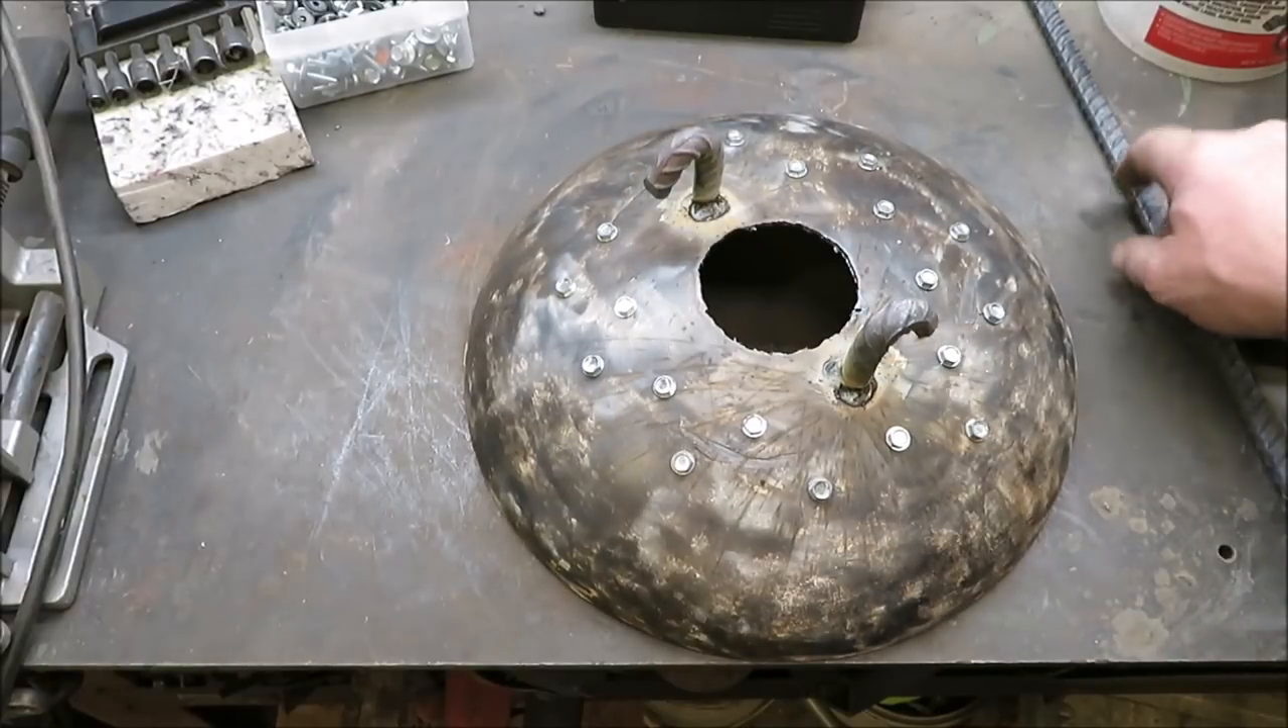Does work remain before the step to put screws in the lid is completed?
No.